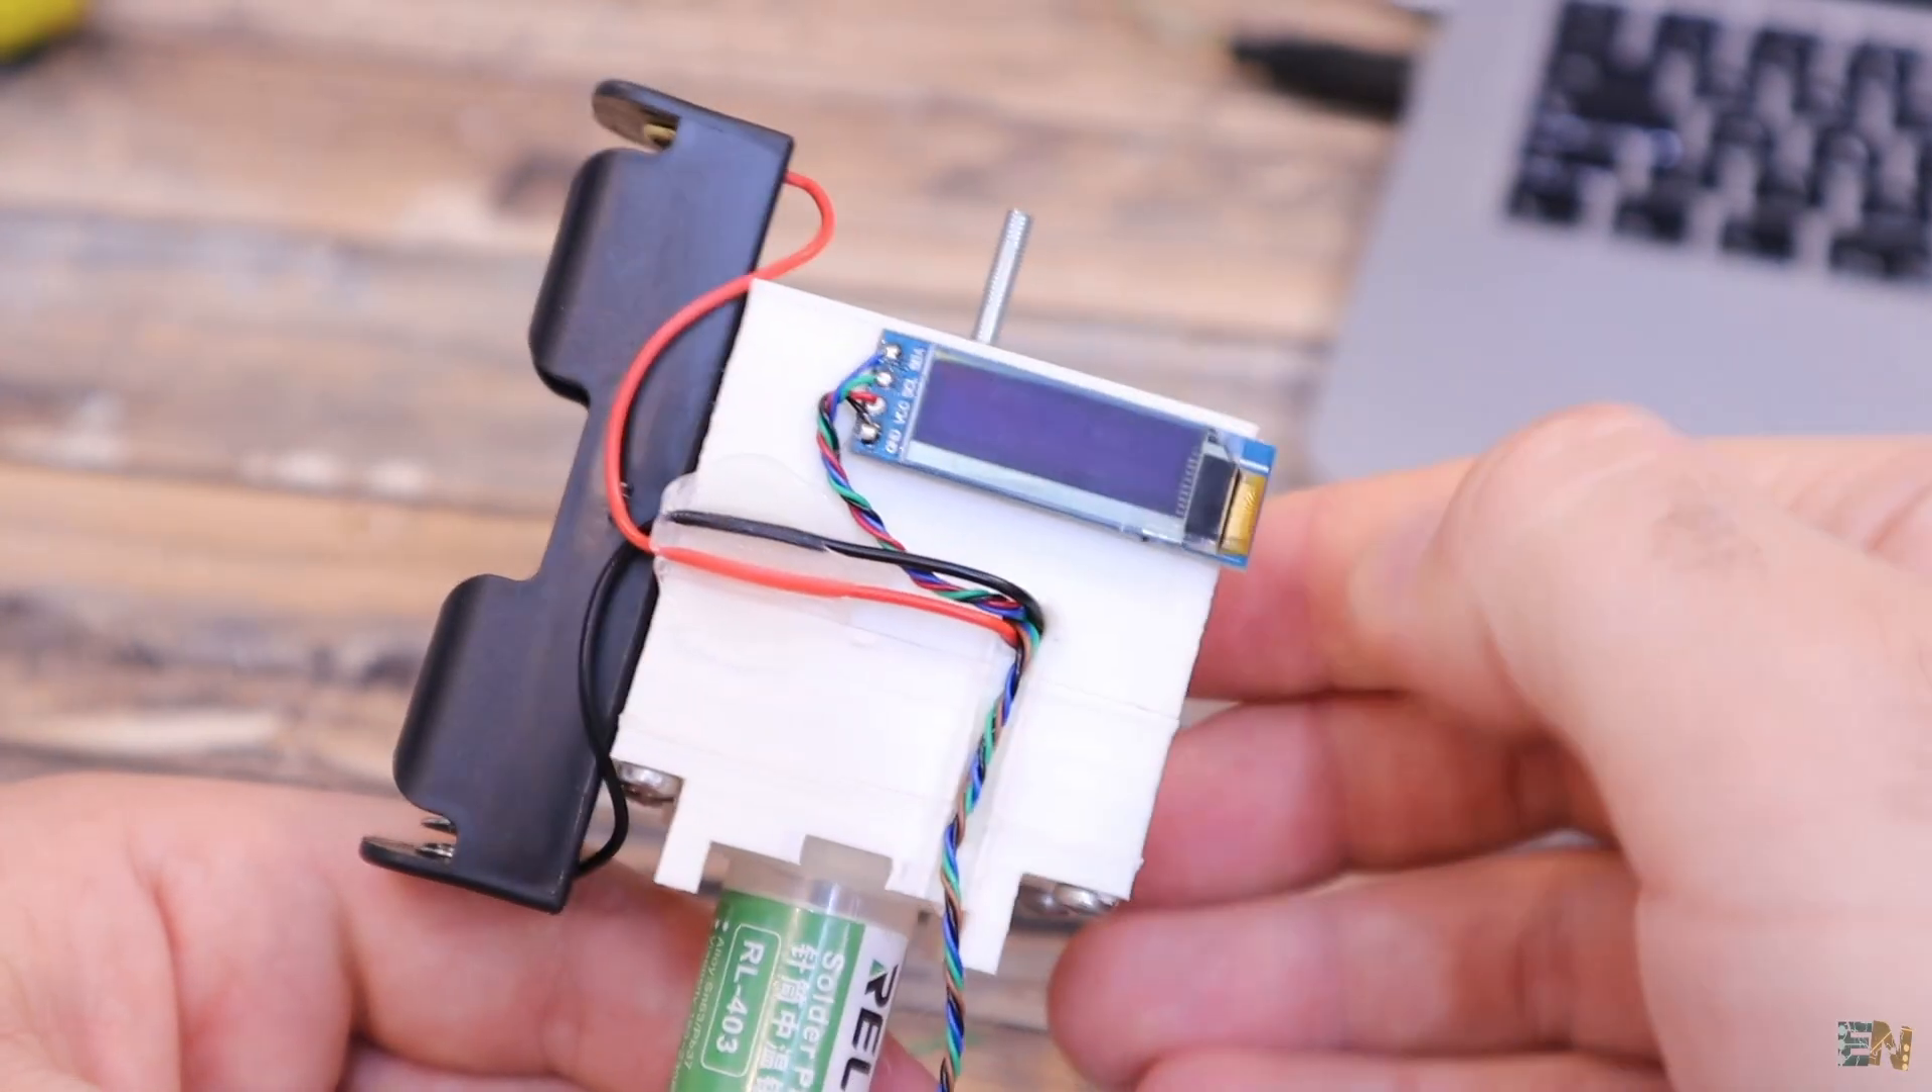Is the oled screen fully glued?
Yes.